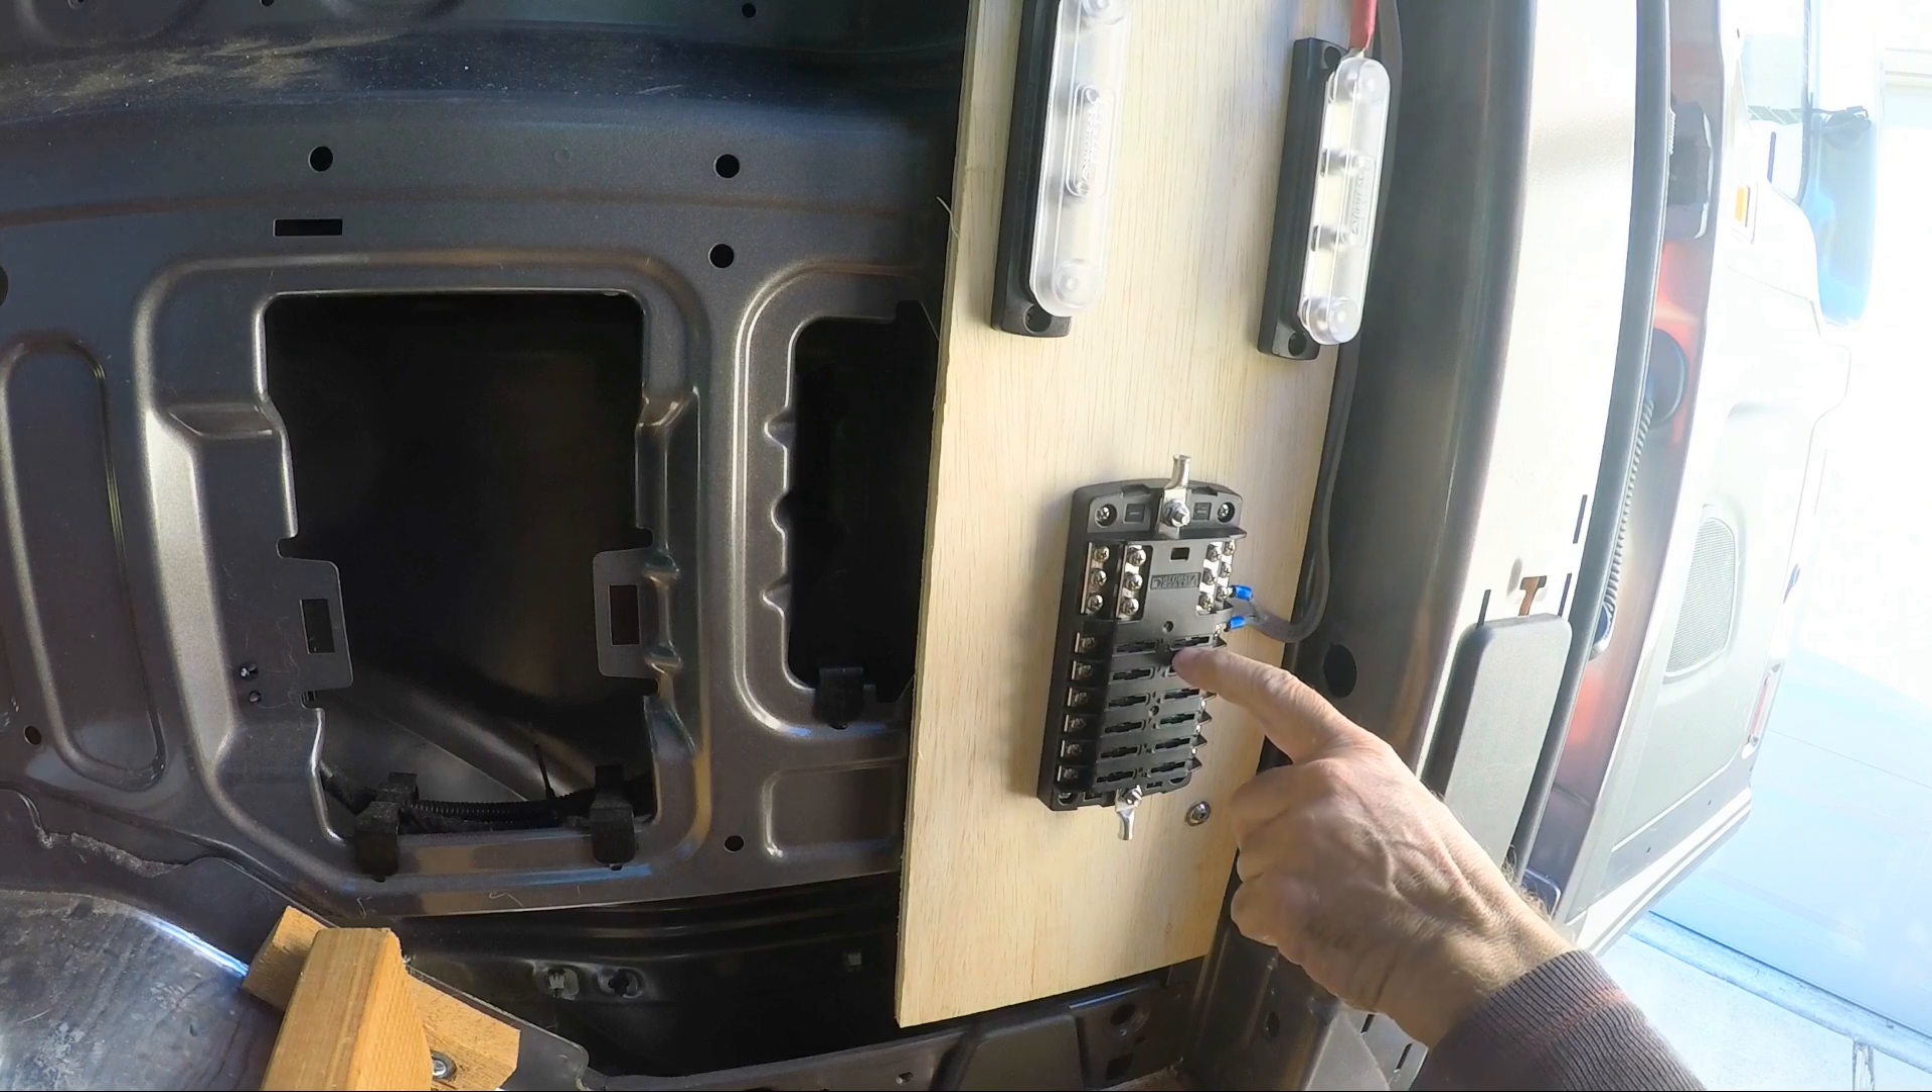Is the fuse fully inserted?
No.